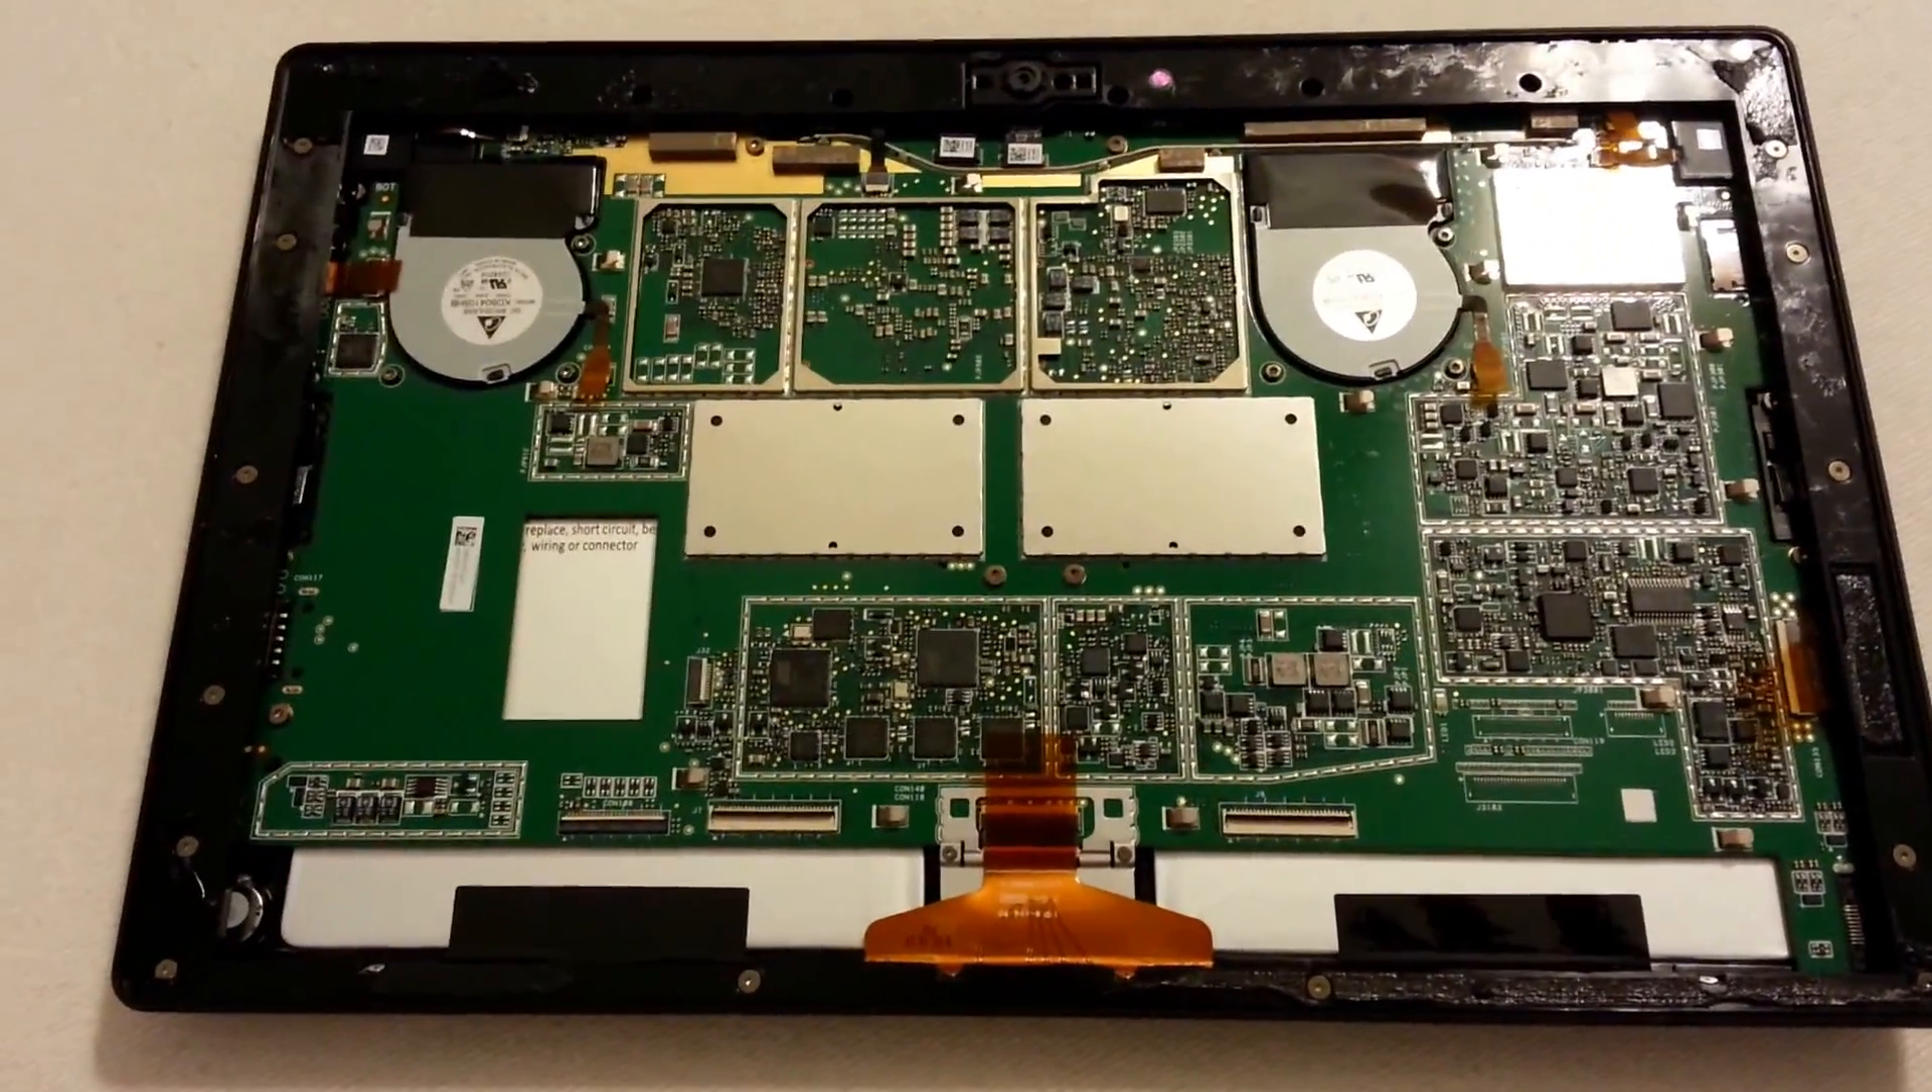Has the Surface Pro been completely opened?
Yes.